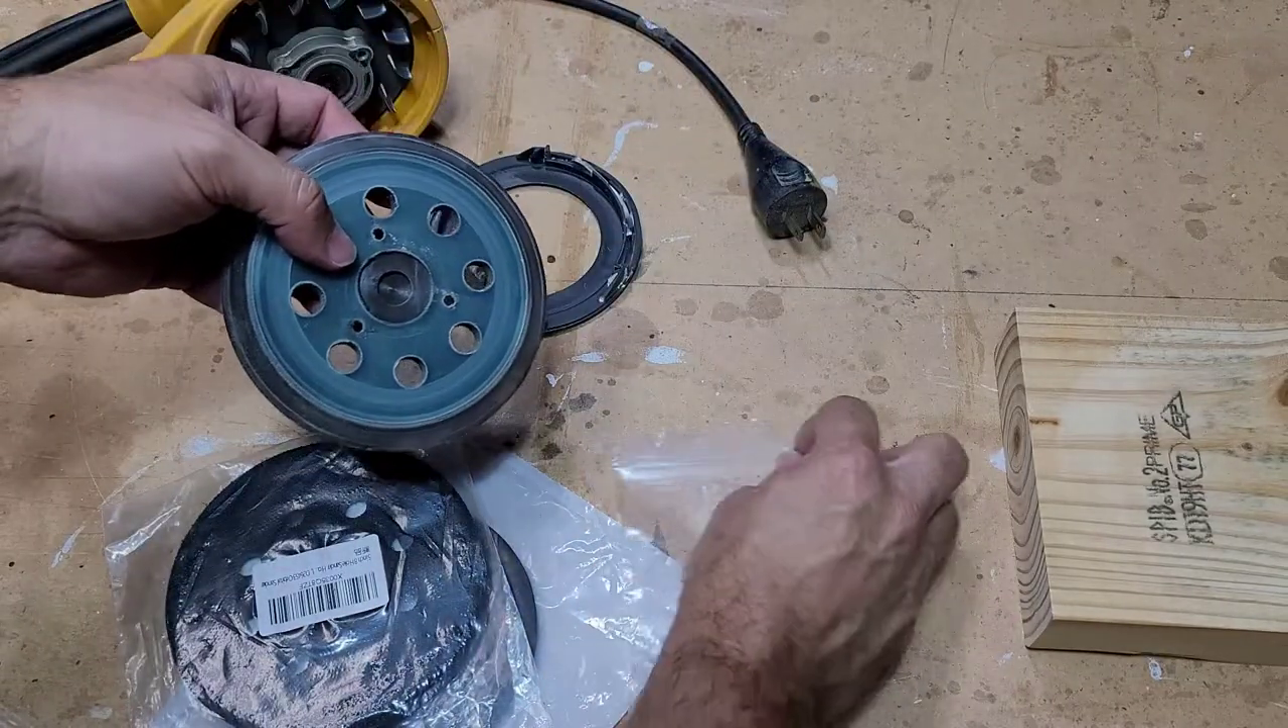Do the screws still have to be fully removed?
No.